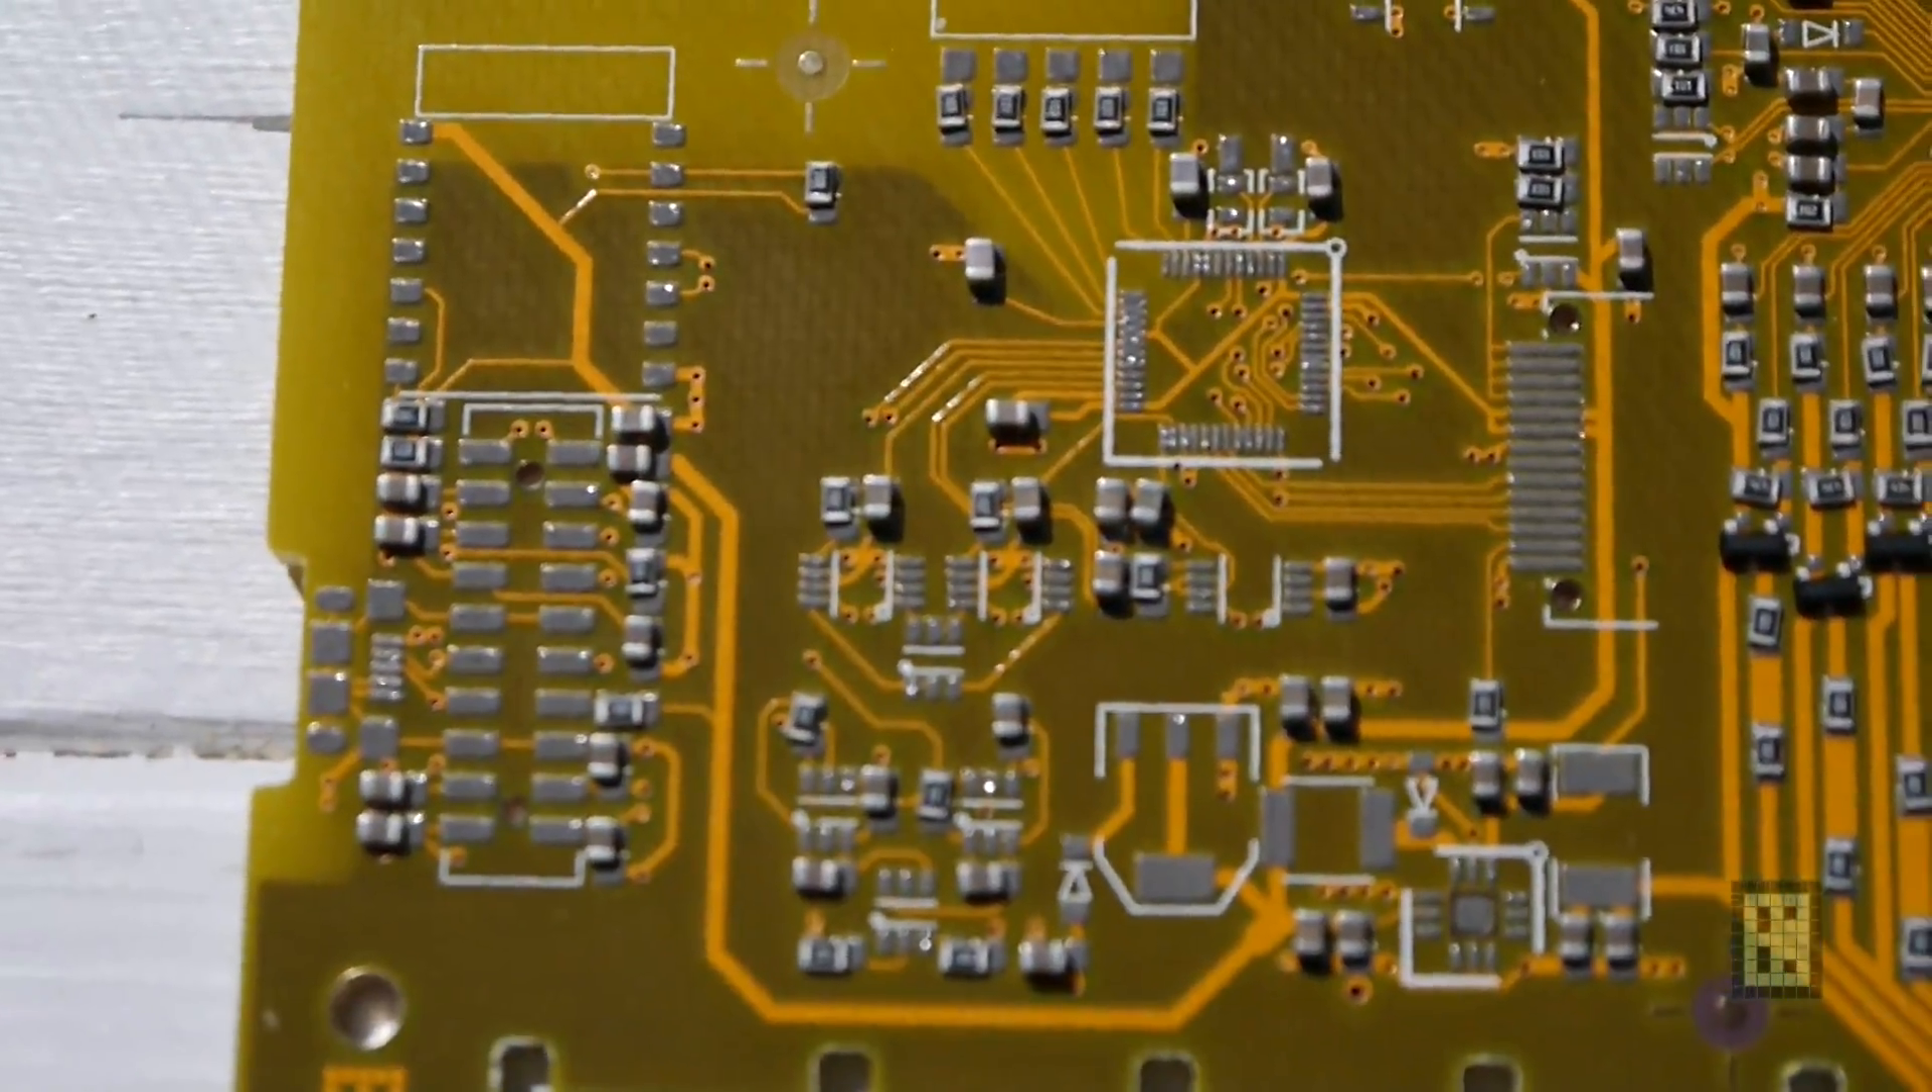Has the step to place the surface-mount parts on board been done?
No.